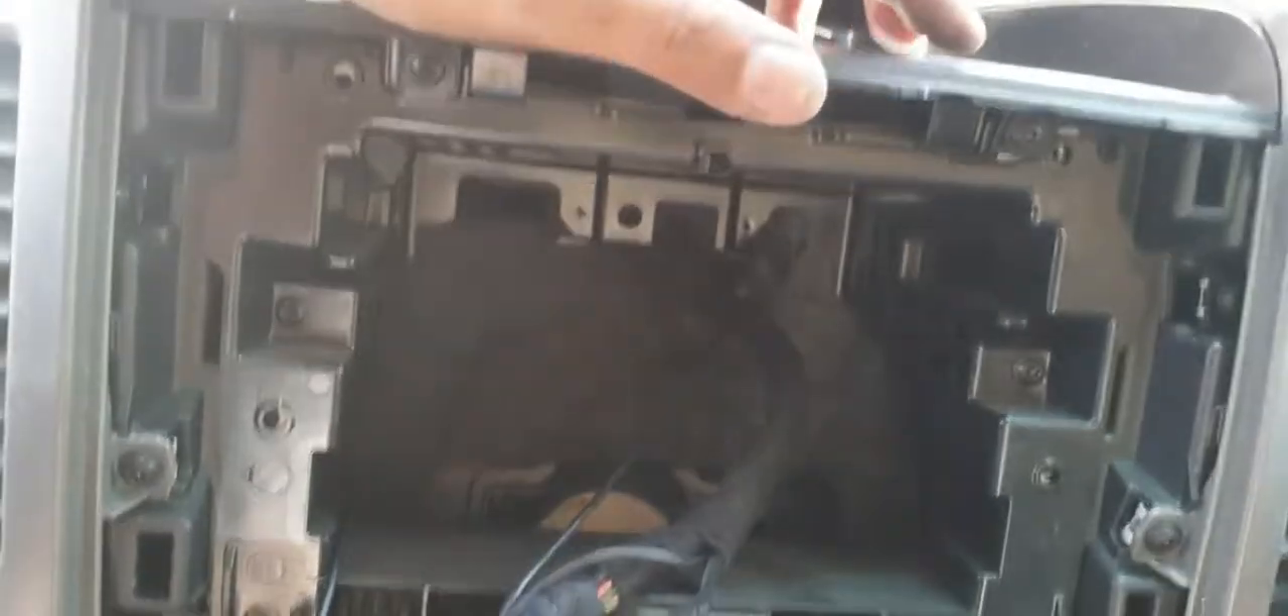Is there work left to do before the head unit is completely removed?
No.